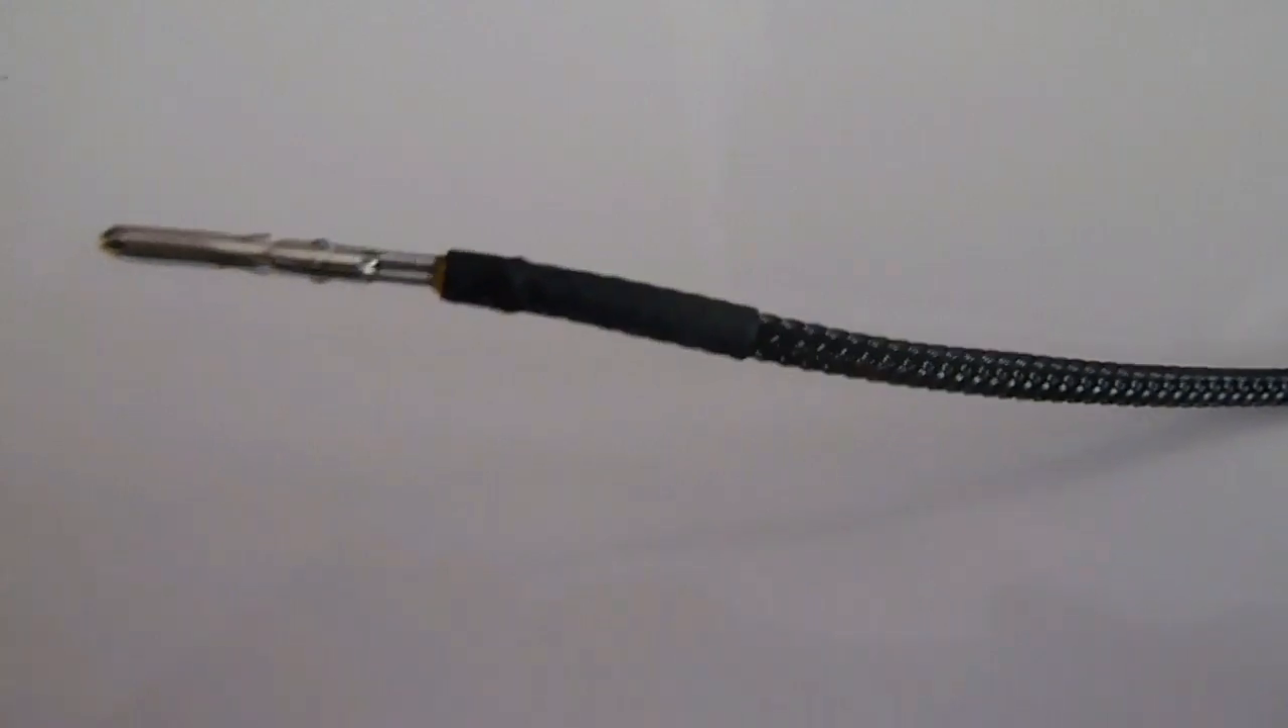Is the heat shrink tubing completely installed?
Yes.